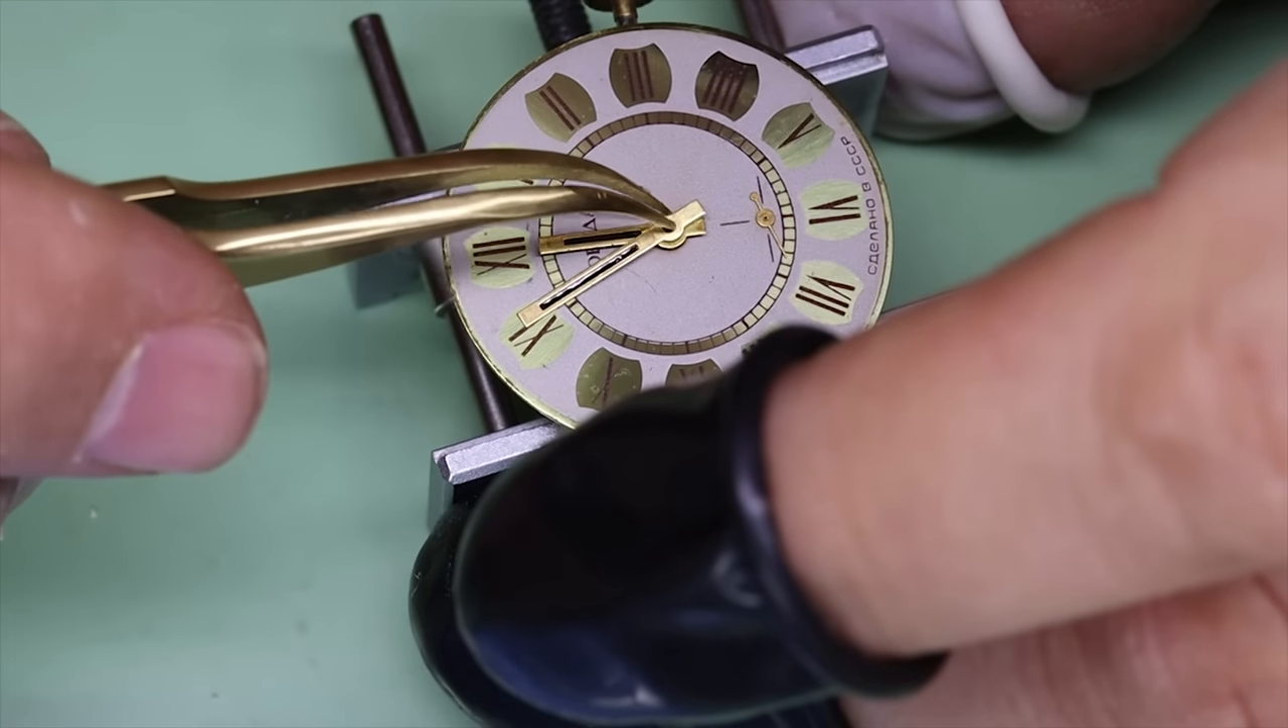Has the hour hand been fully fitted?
Yes.